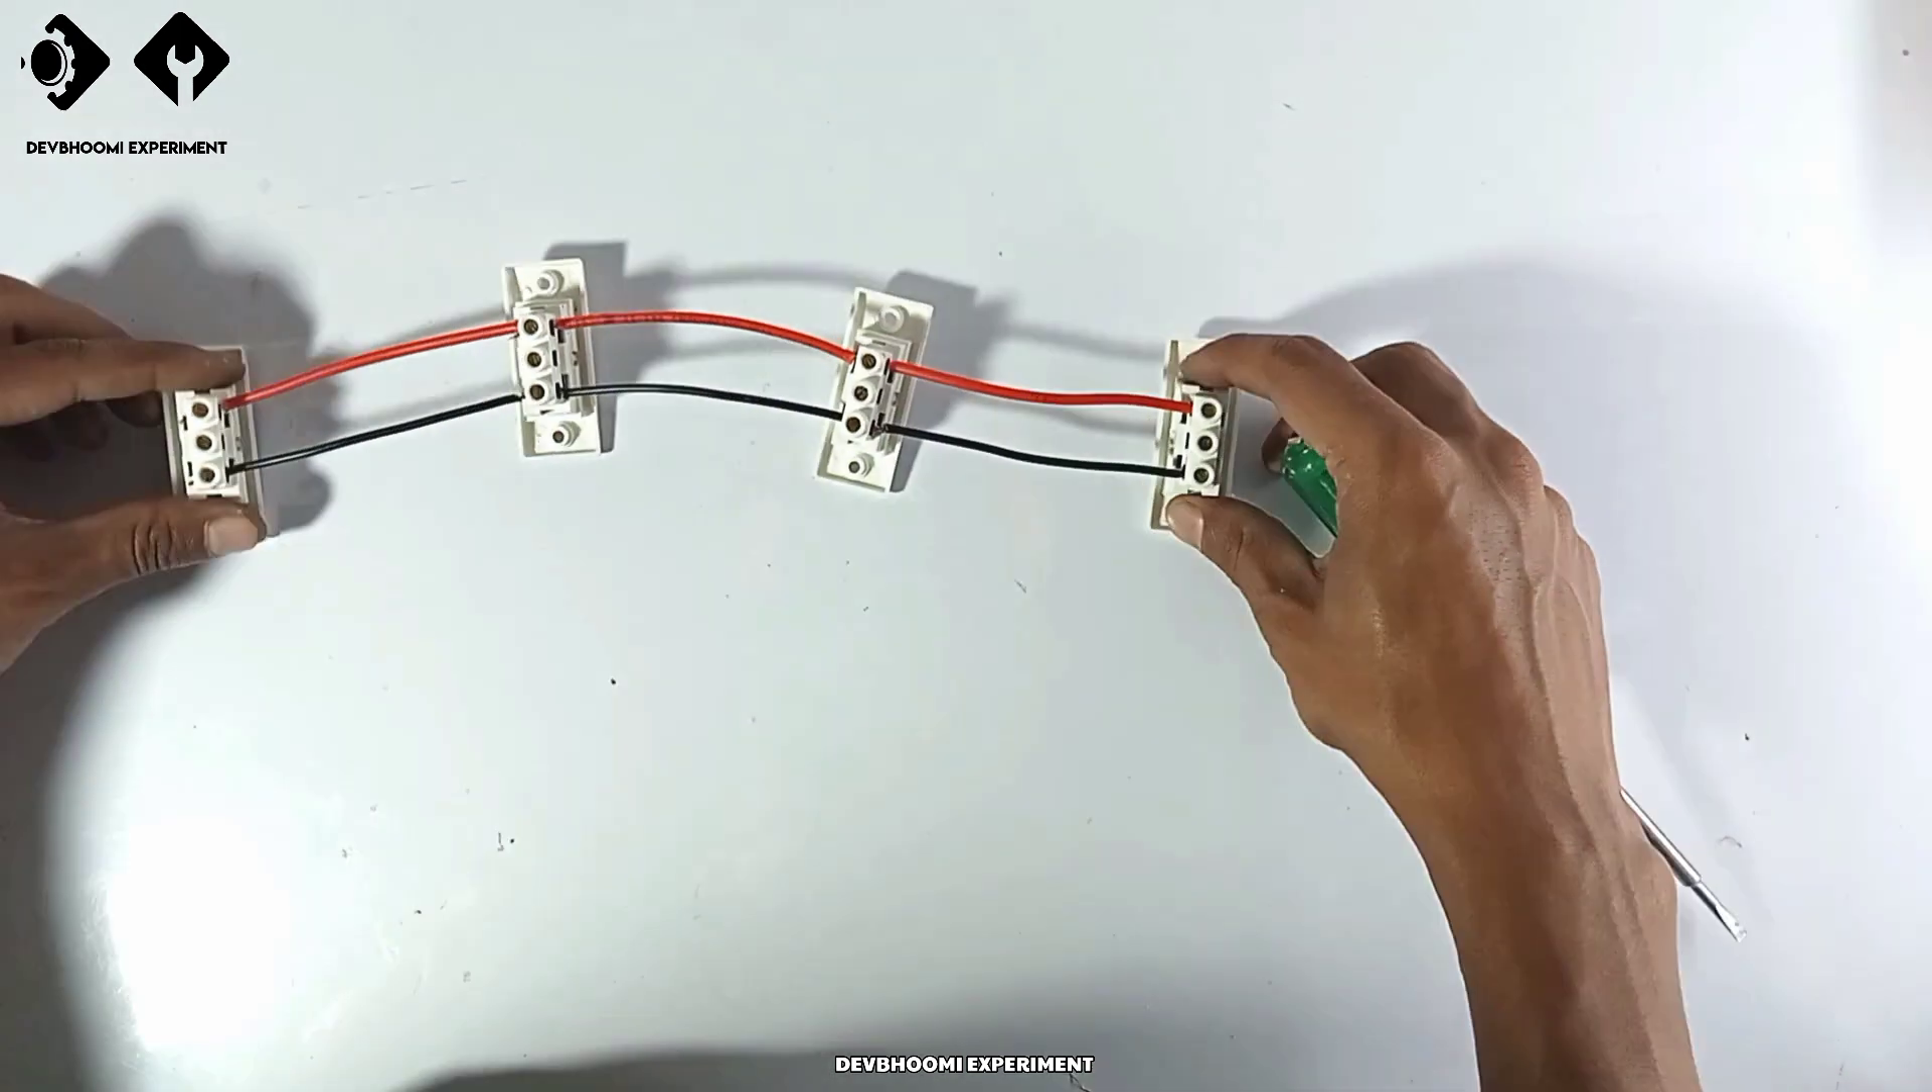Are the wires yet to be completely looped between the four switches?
No.